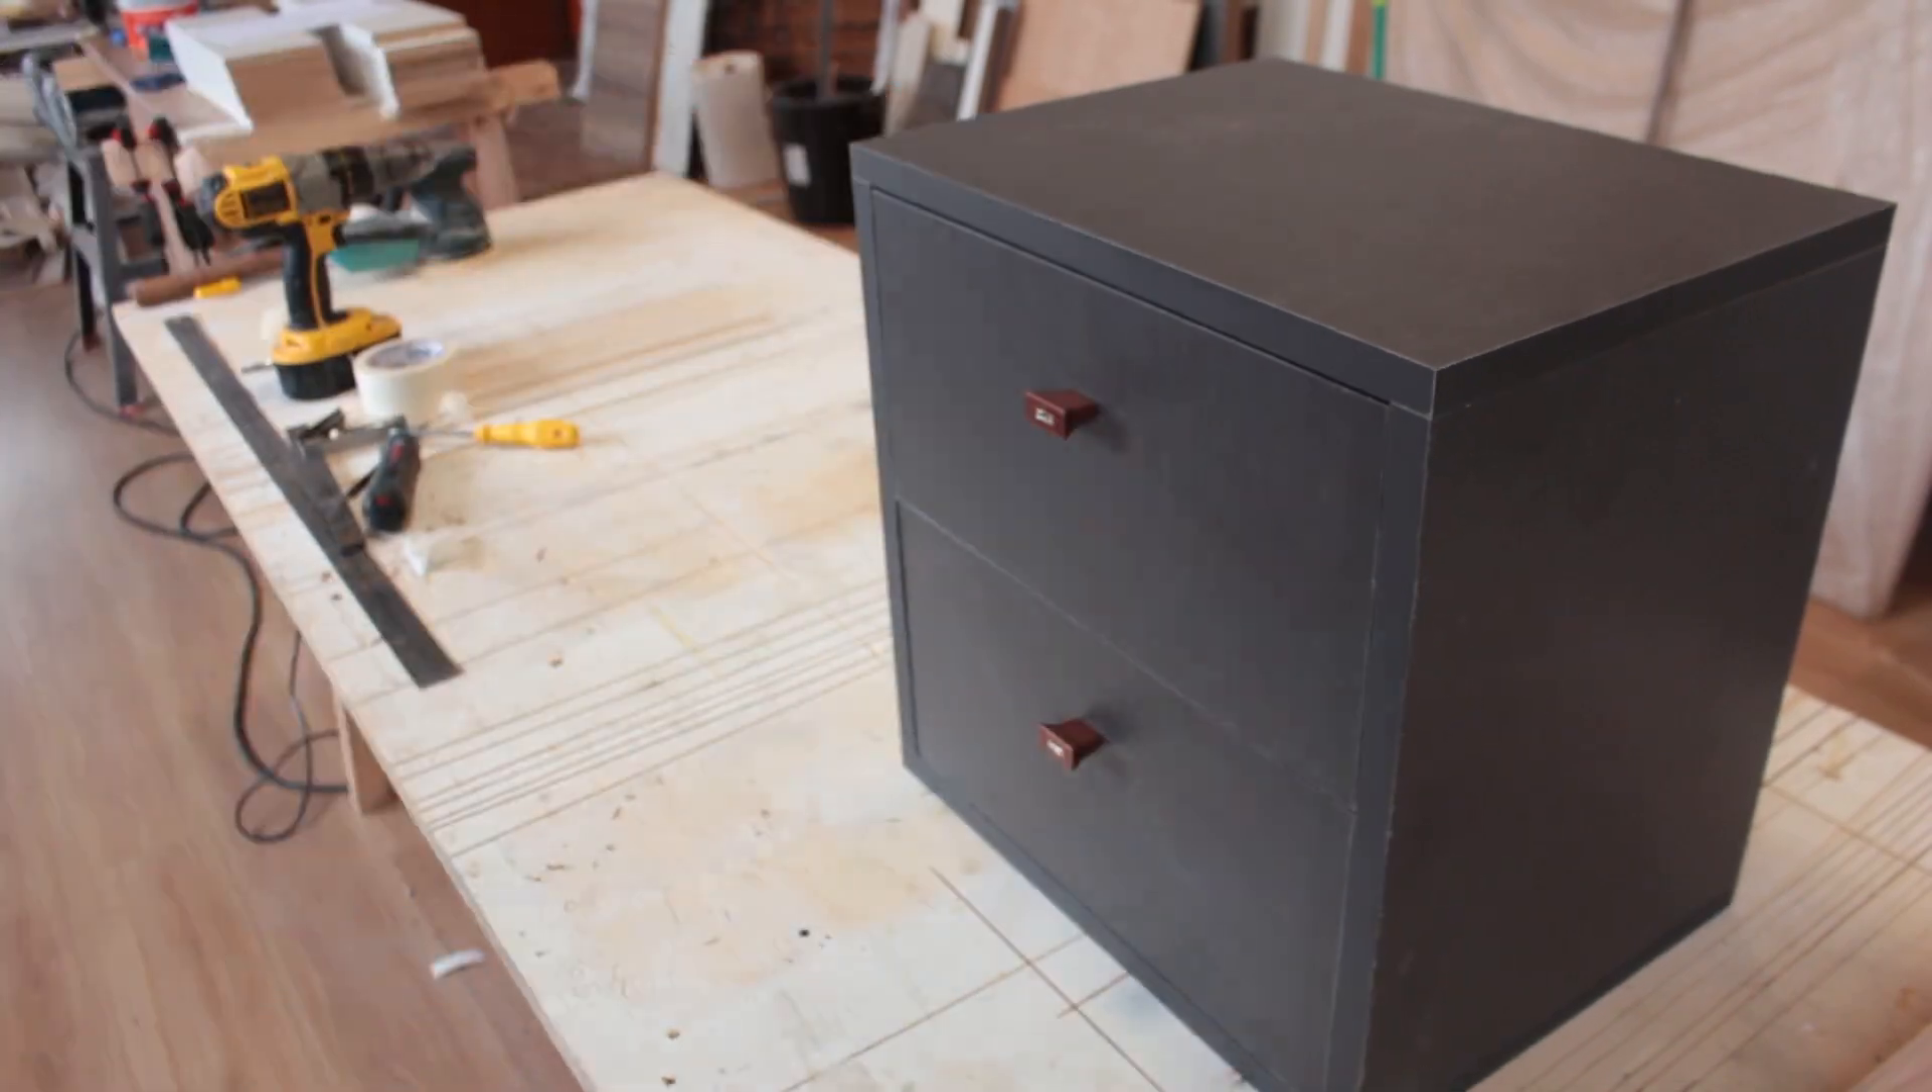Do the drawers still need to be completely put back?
No.